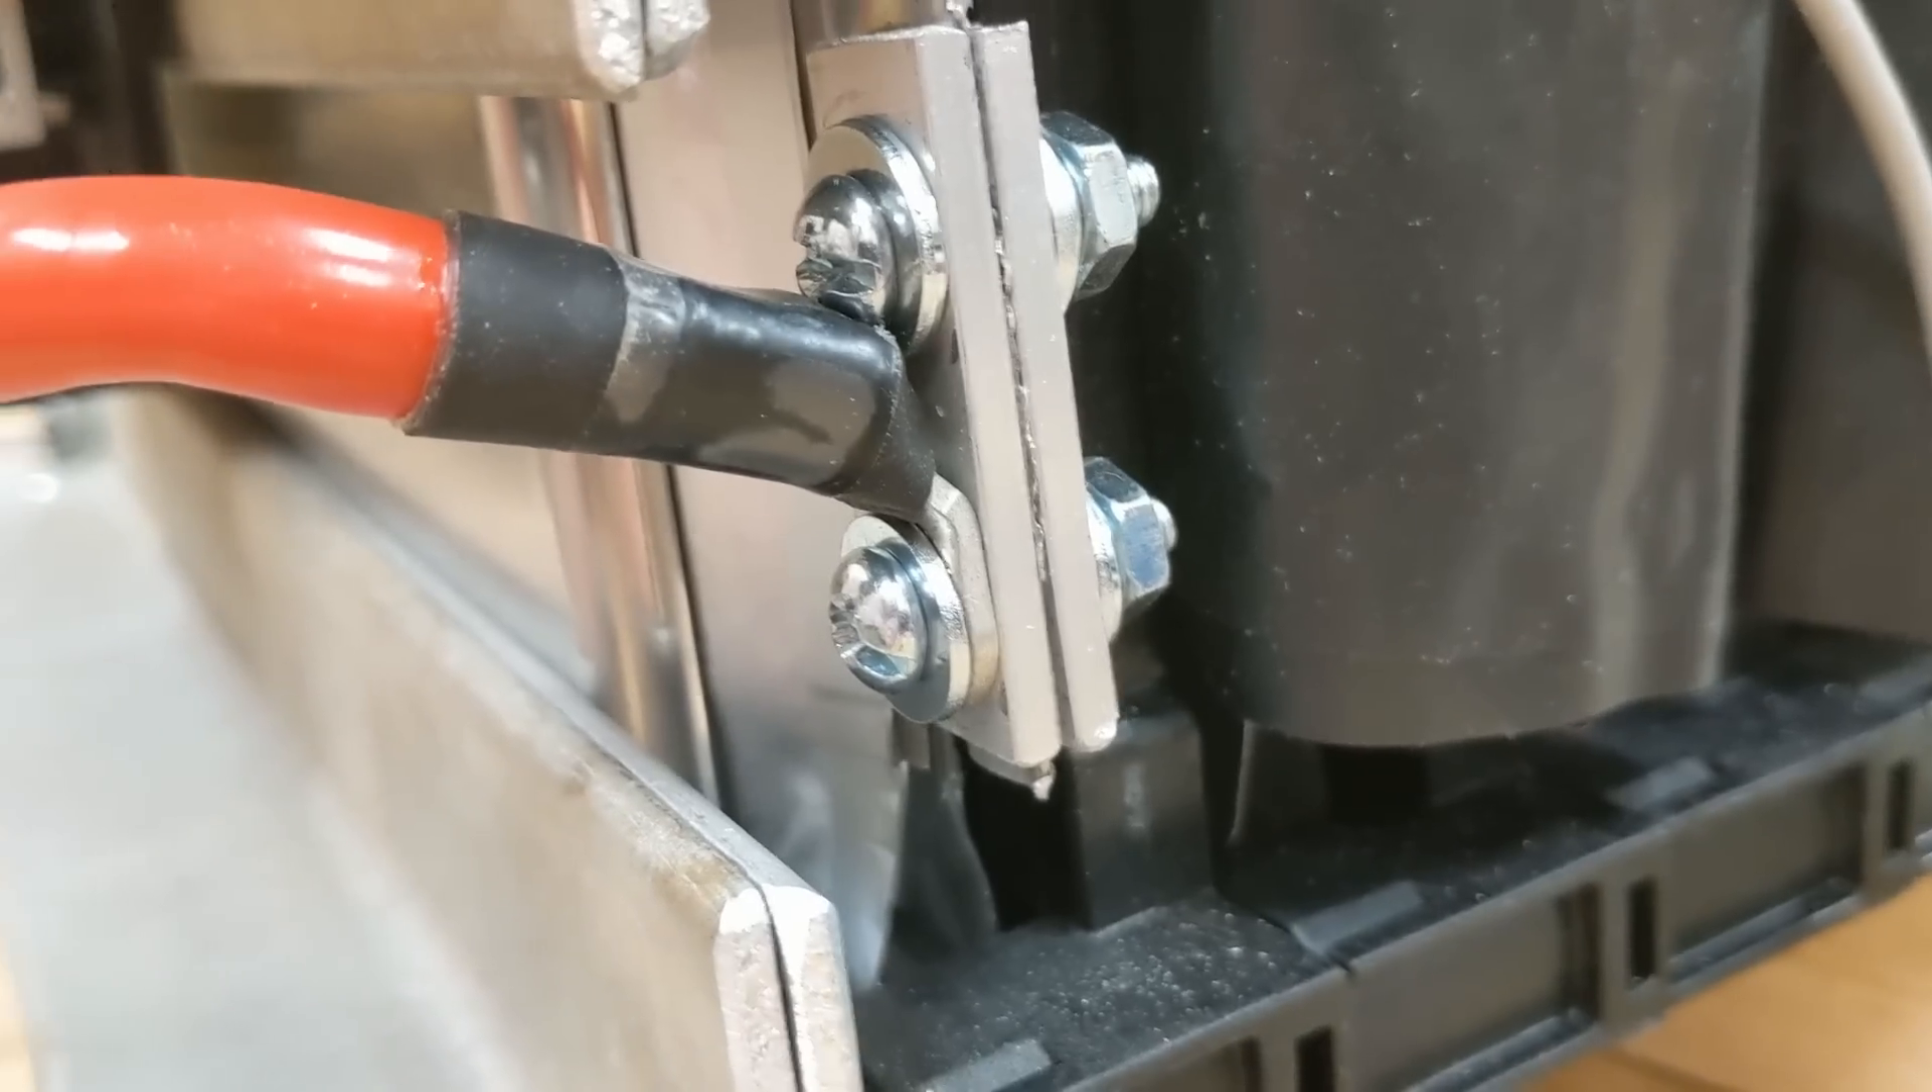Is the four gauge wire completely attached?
Yes.